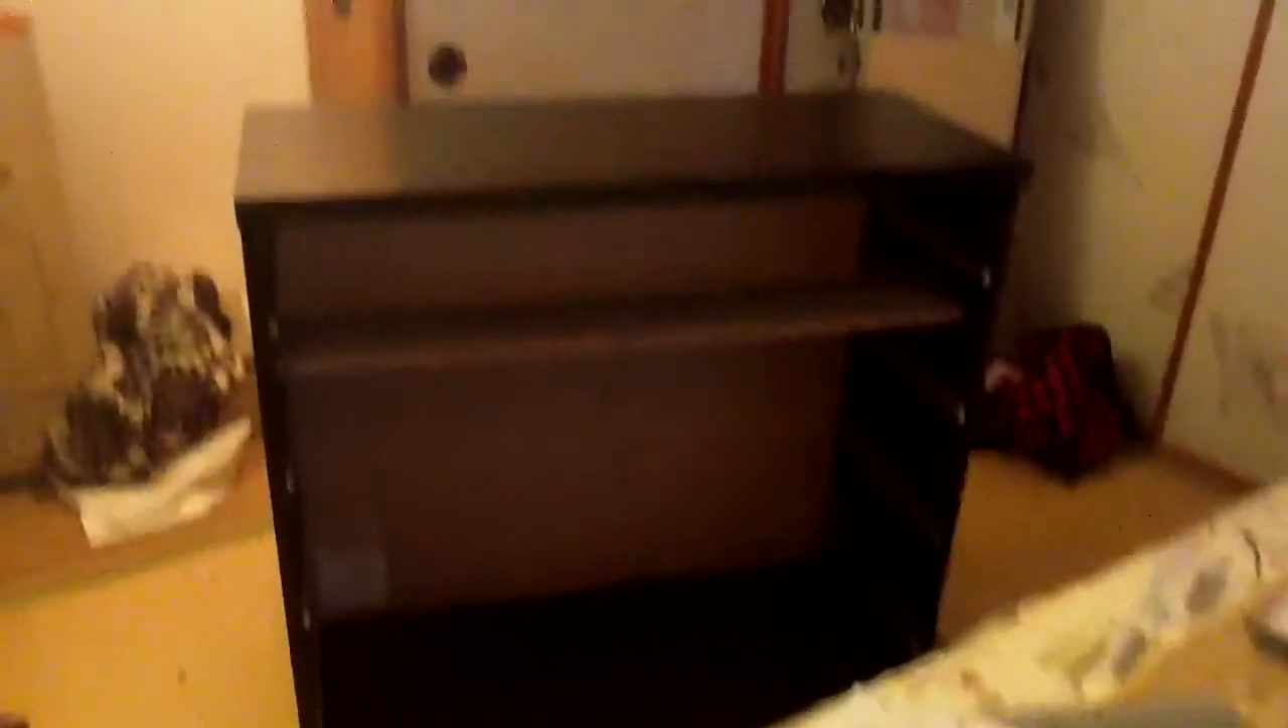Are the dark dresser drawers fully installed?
No.